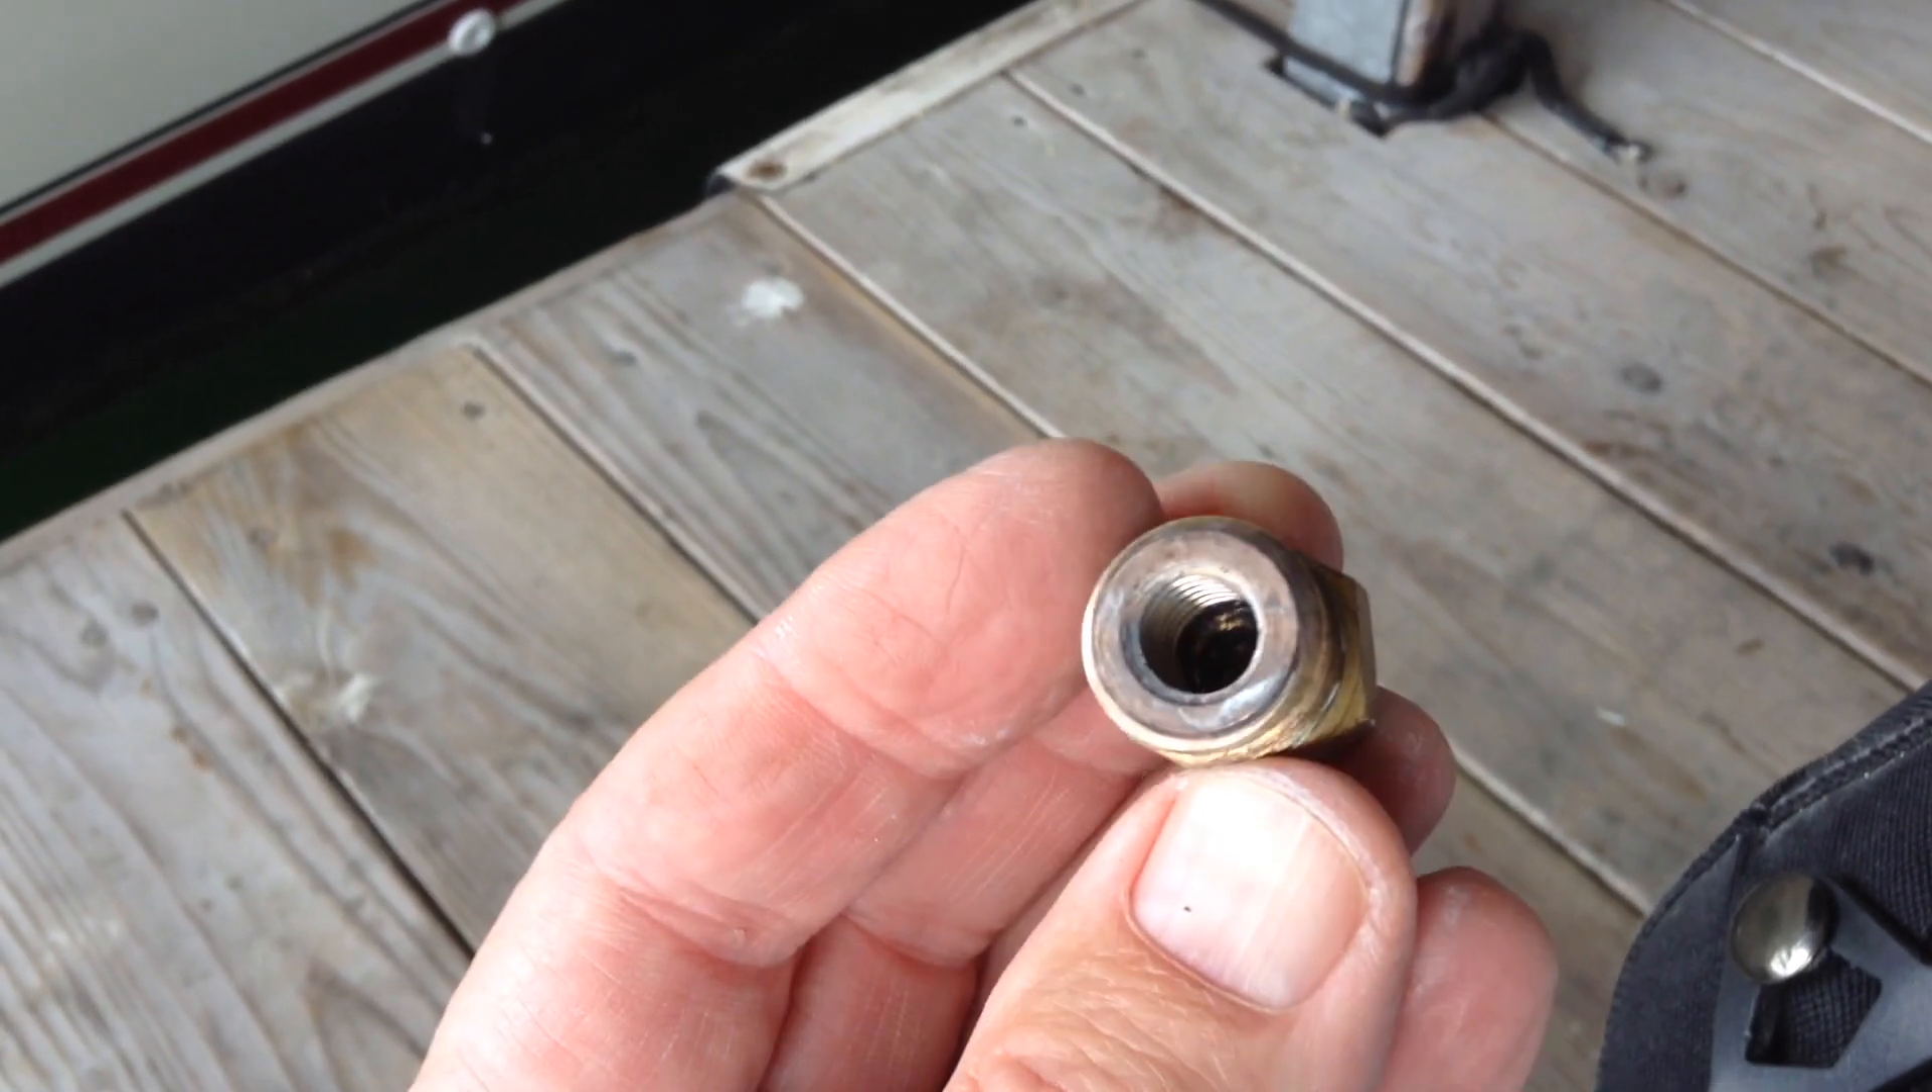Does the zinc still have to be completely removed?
No.